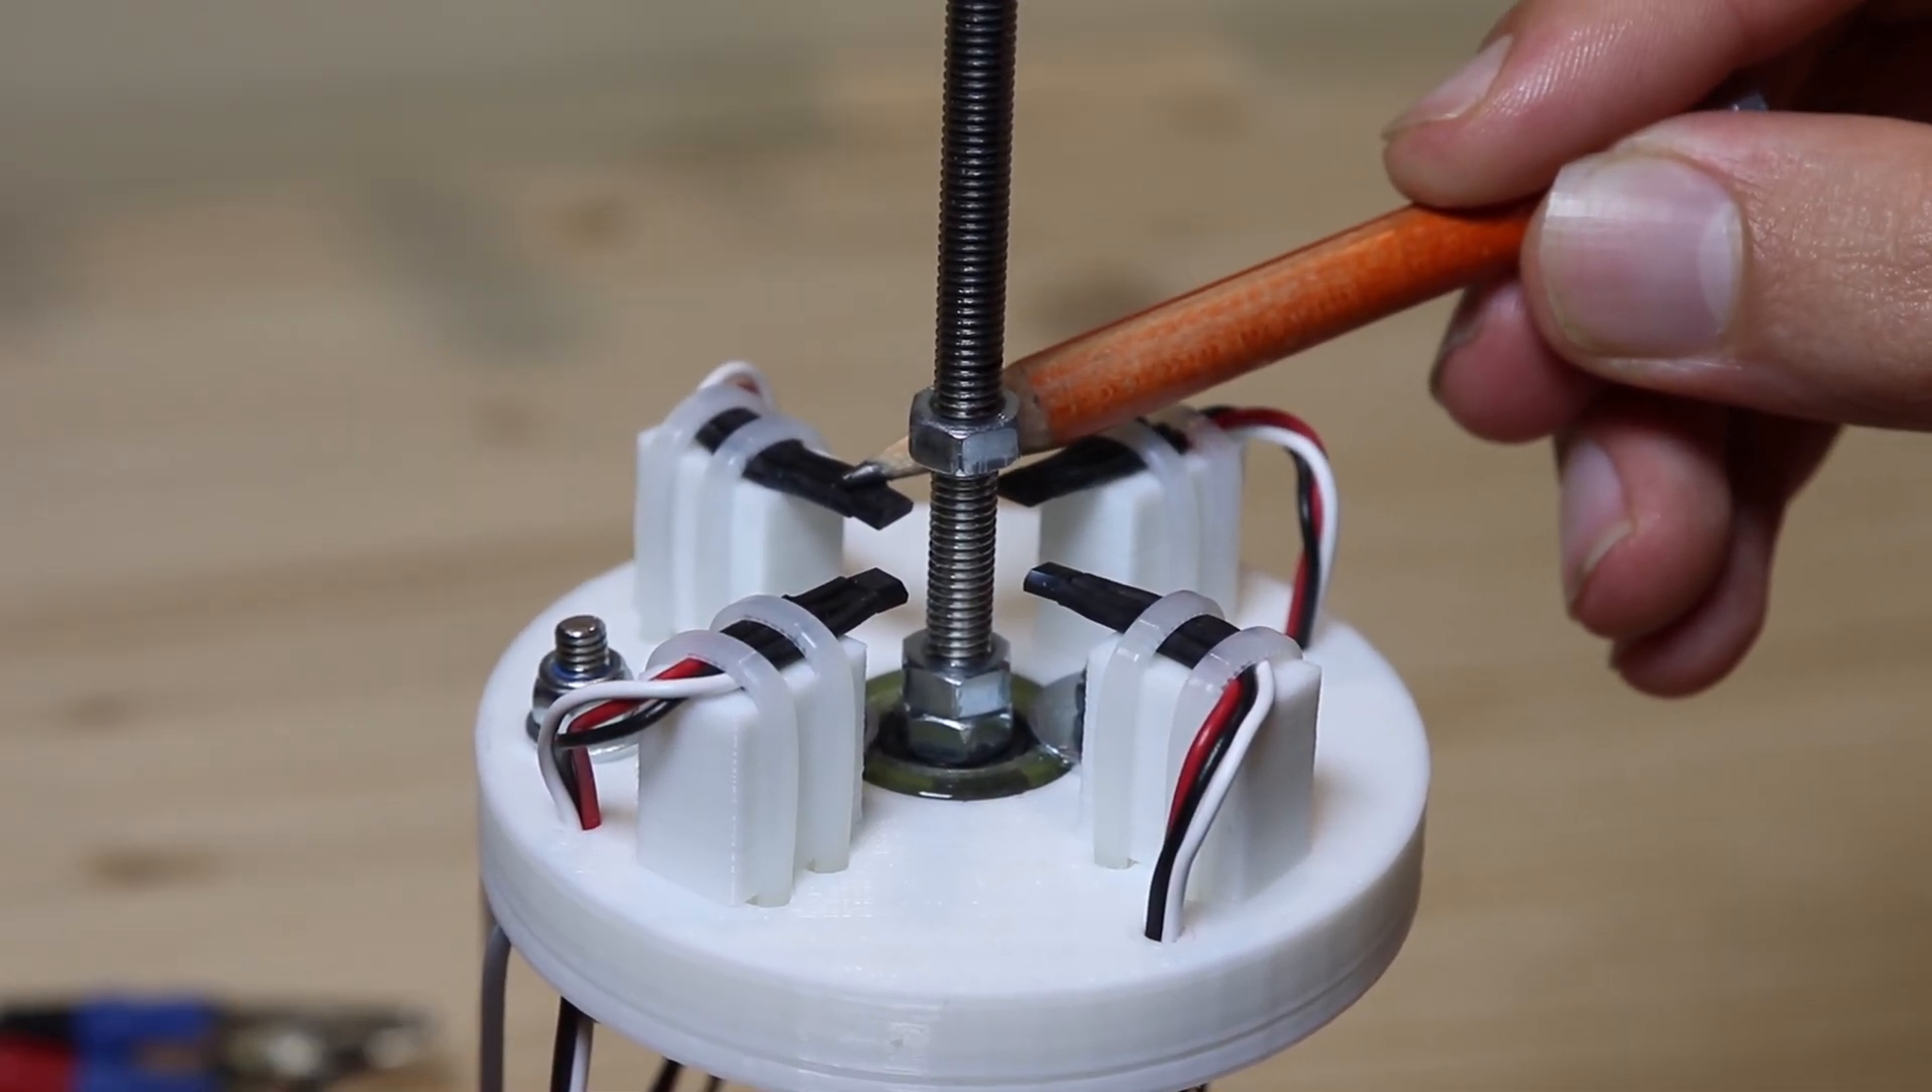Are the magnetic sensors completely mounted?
Yes.